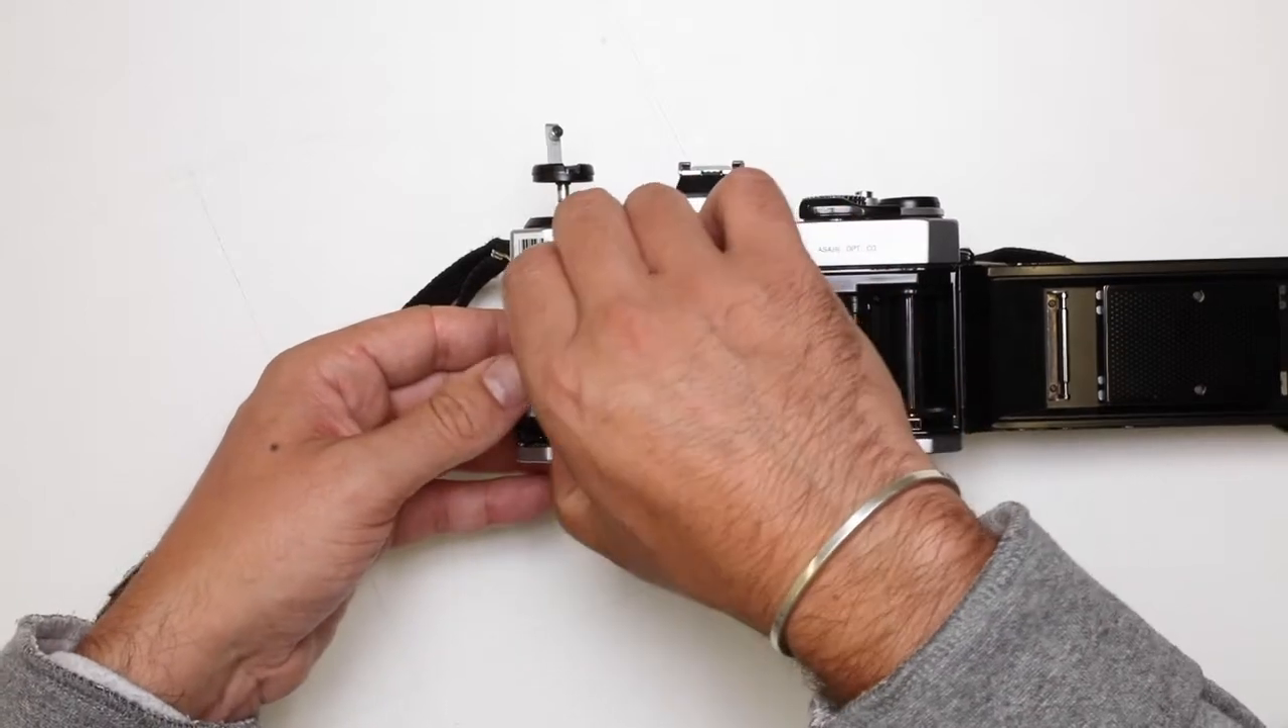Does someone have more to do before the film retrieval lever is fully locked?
Yes.